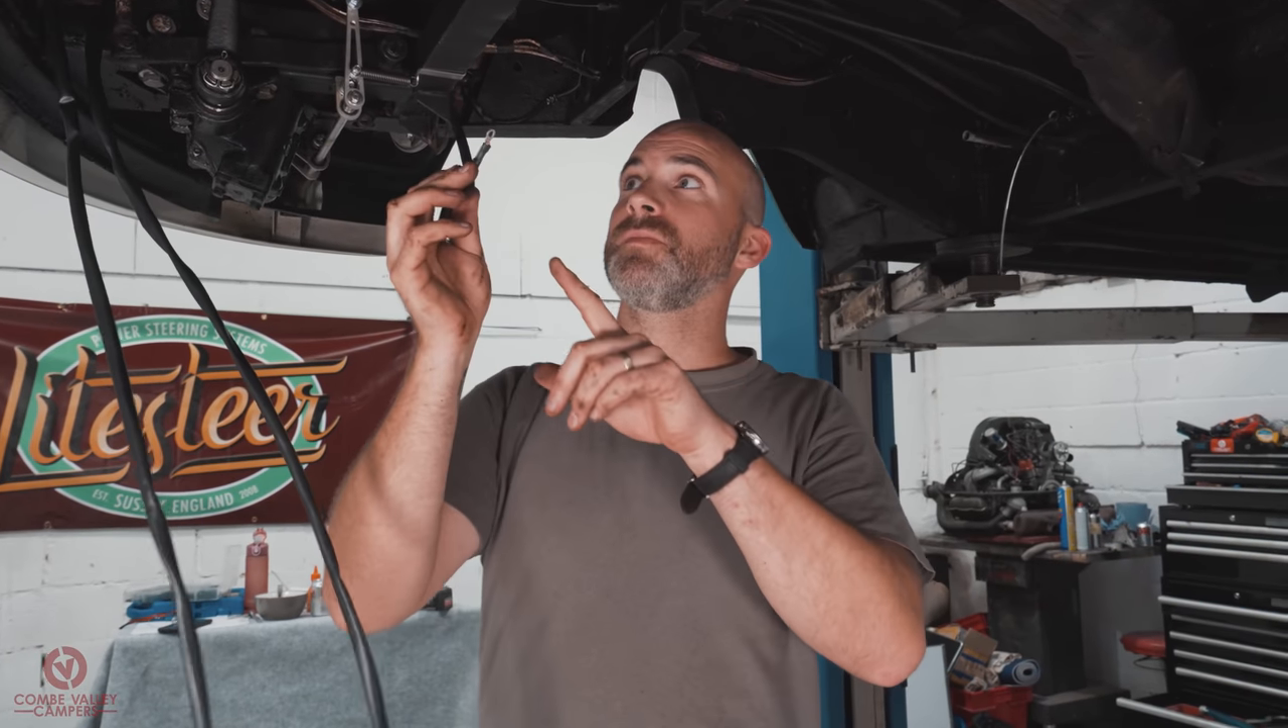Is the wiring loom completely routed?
No.